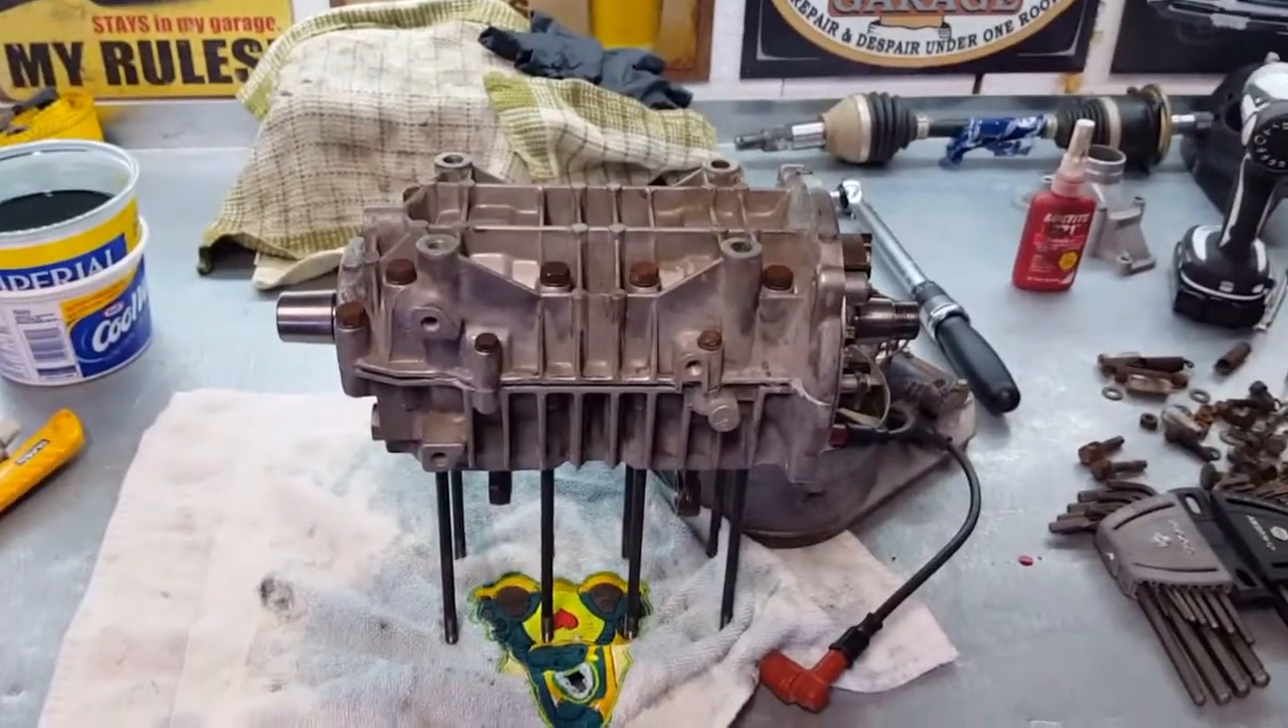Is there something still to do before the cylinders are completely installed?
Yes.